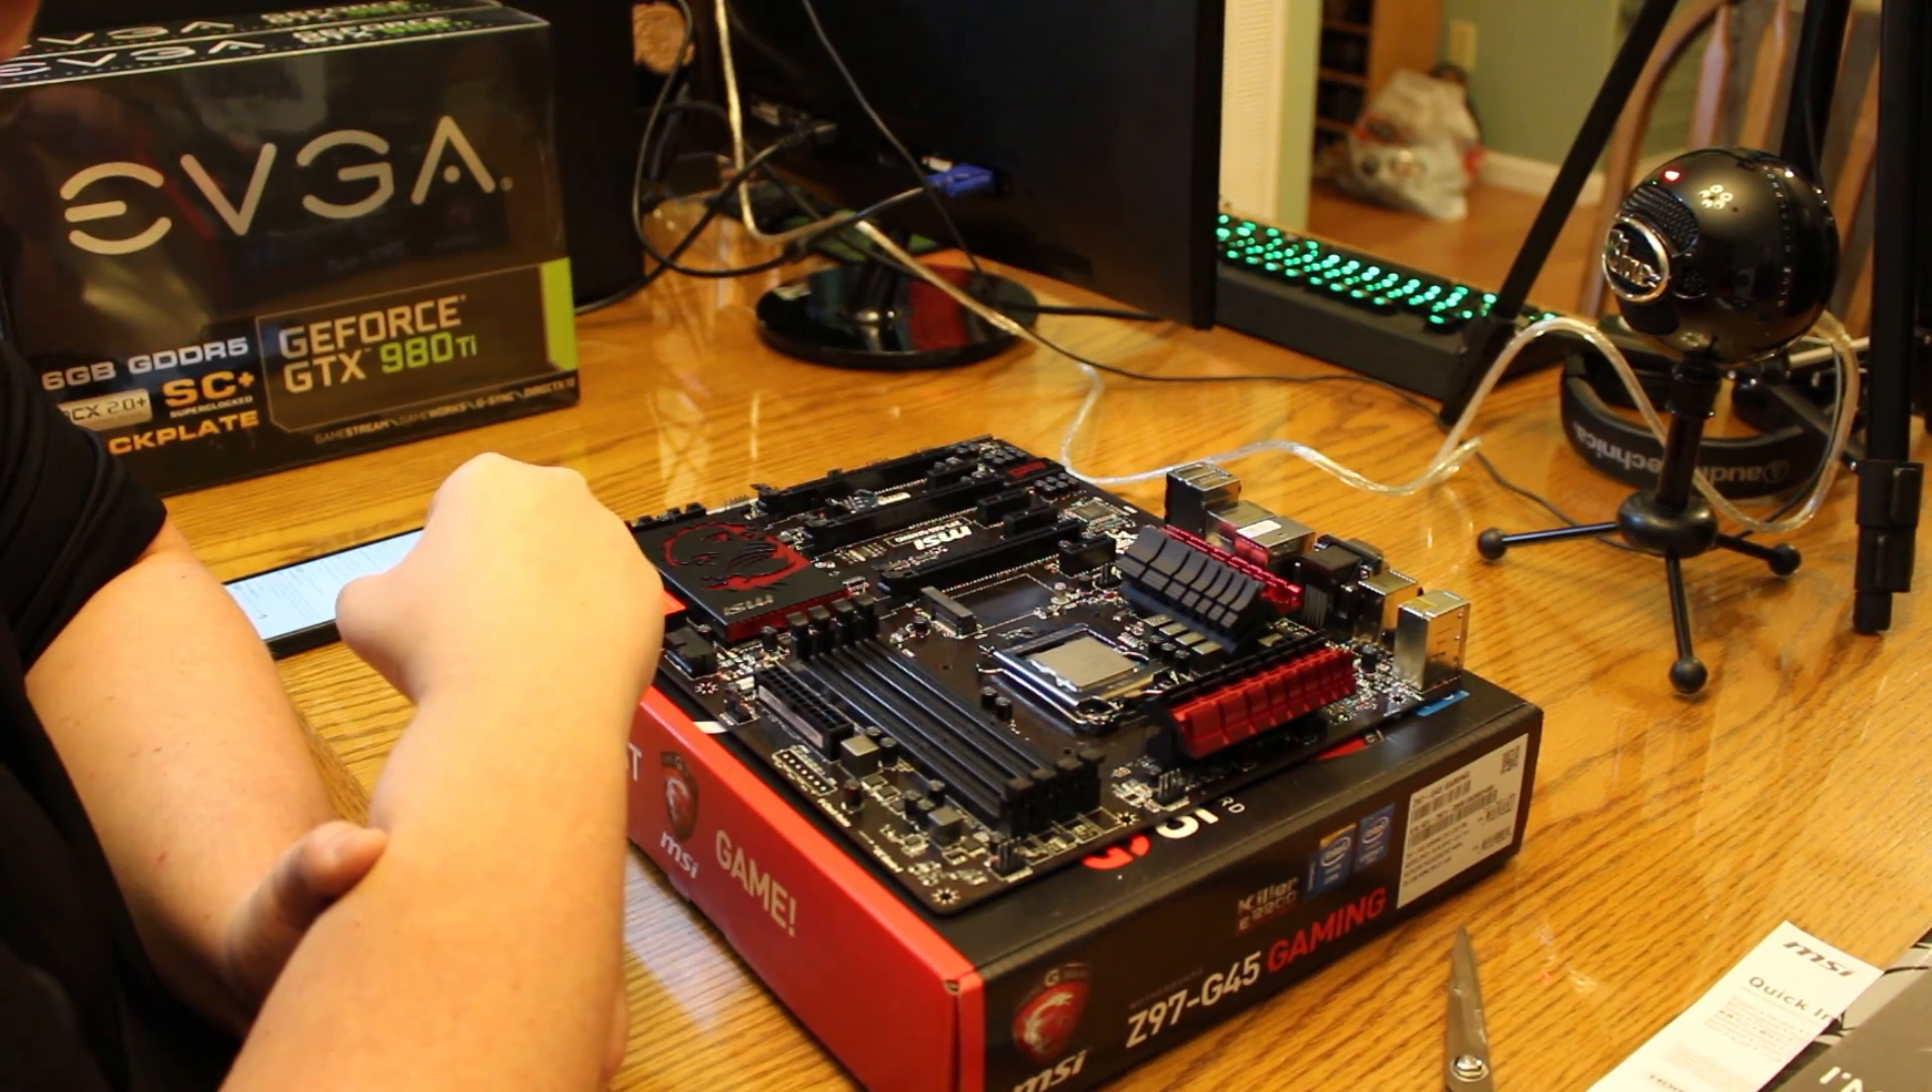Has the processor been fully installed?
Yes.